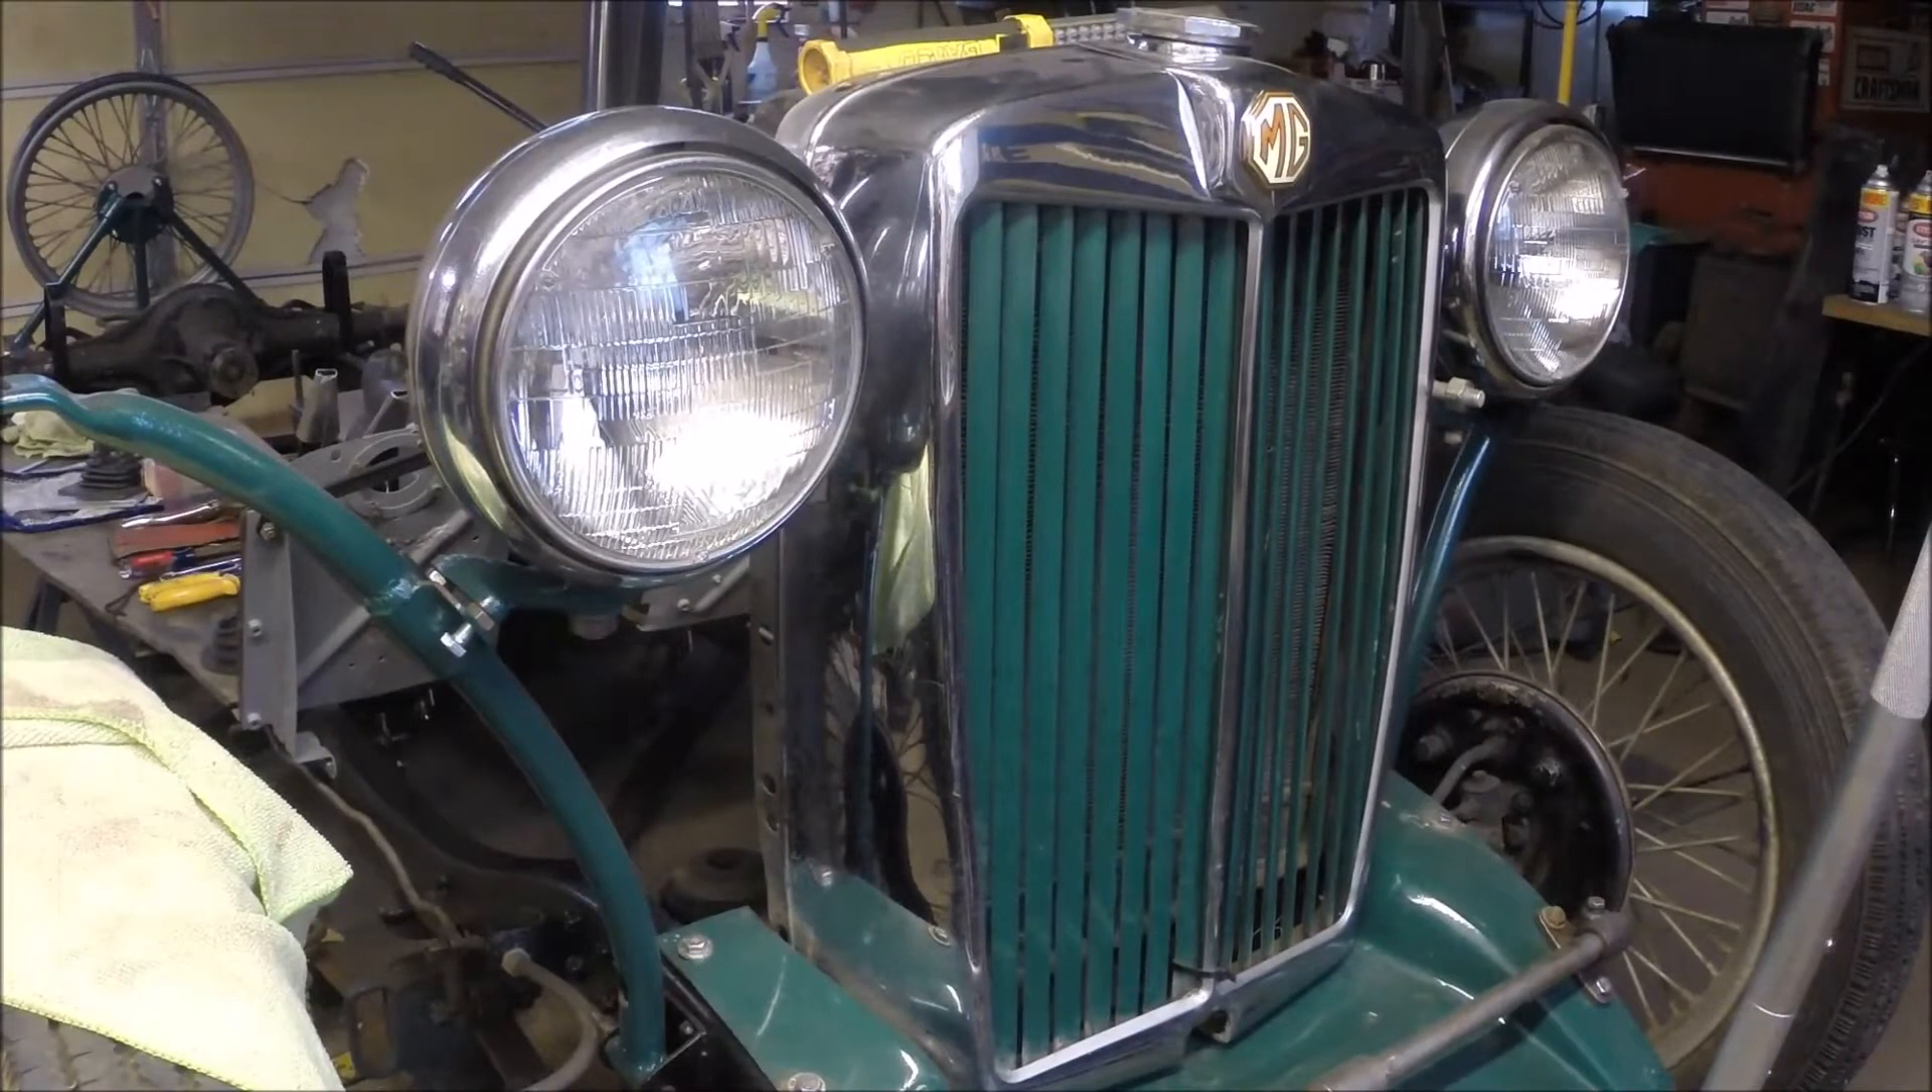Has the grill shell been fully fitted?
Yes.